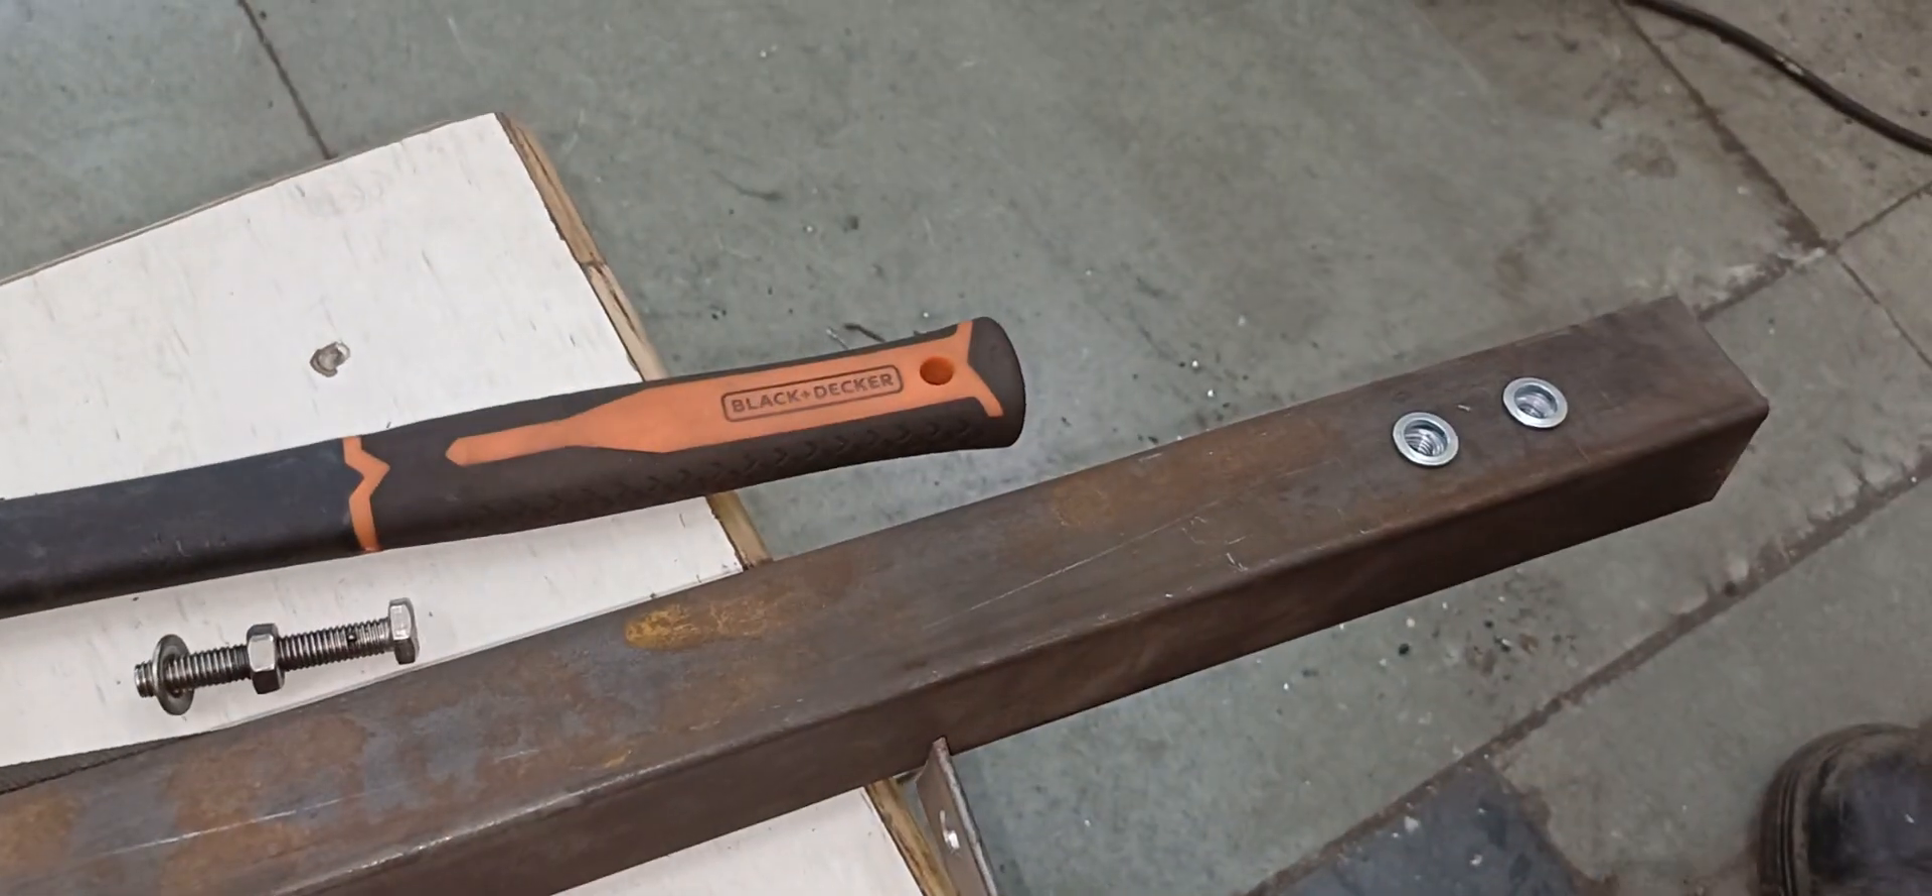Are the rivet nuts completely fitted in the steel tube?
Yes.